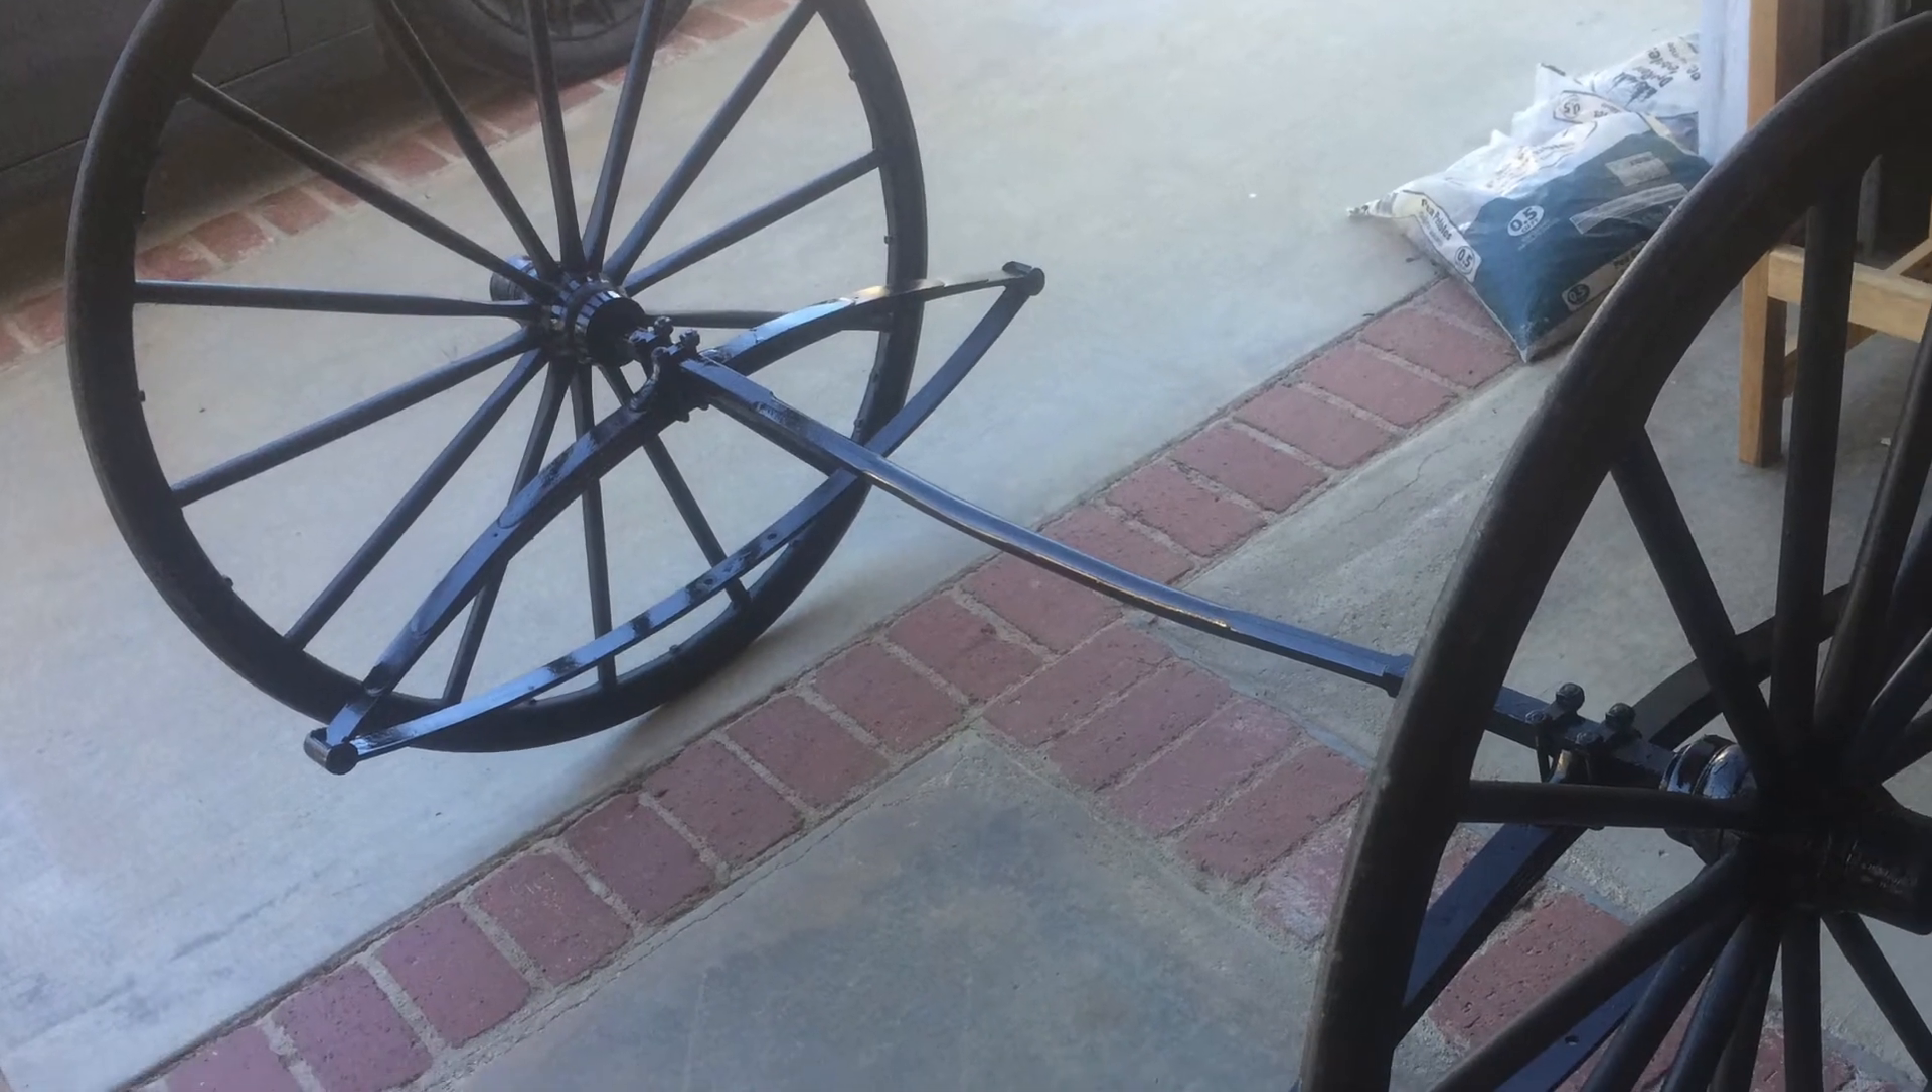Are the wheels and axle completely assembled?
Yes.